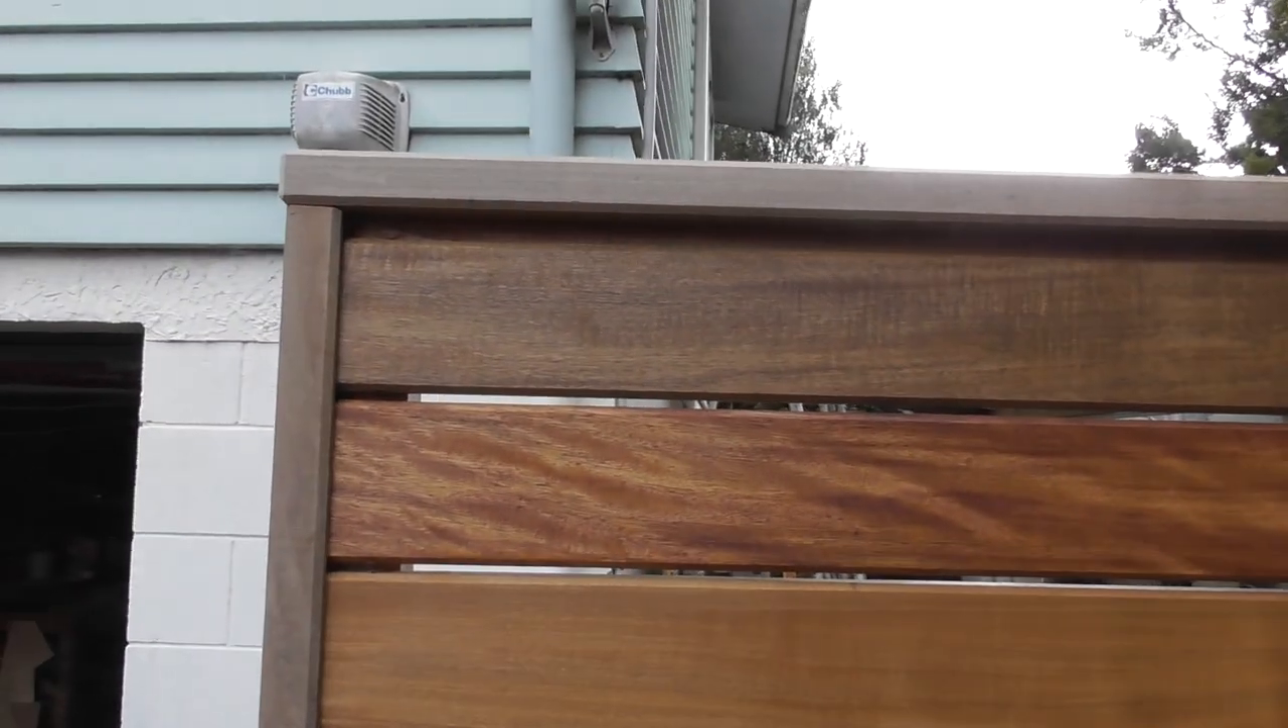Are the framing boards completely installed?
Yes.